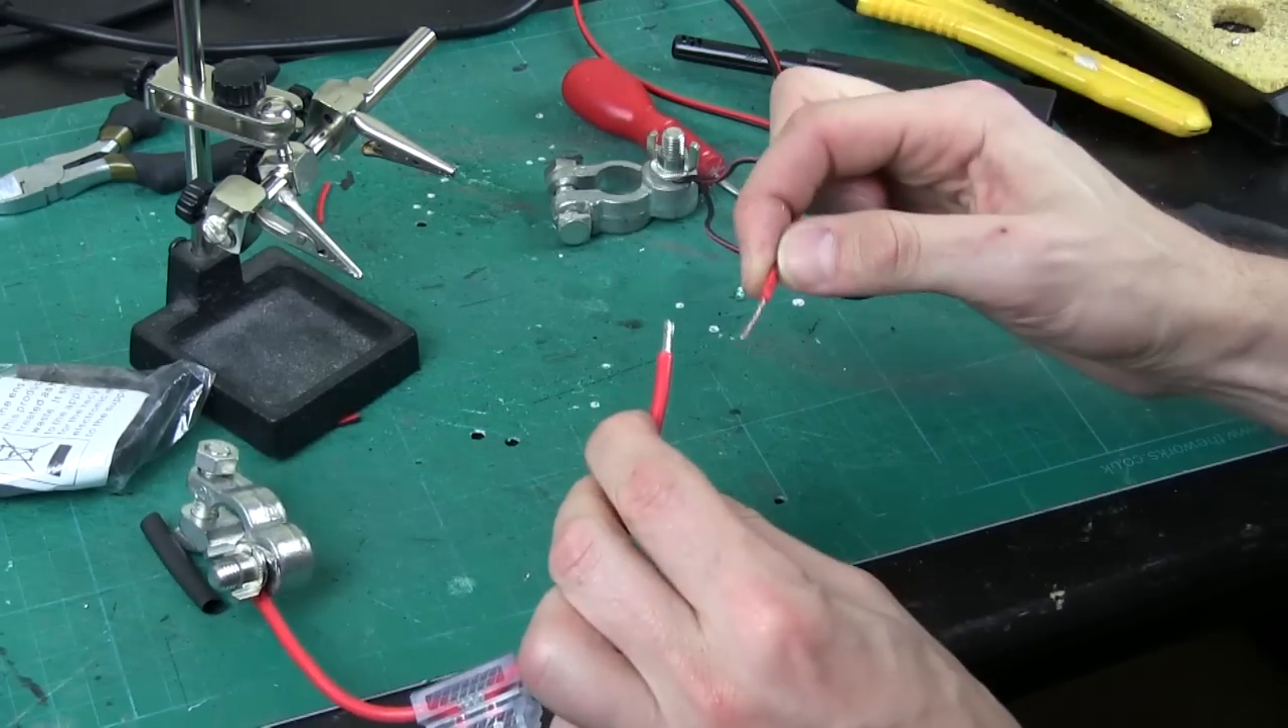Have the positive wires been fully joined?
No.